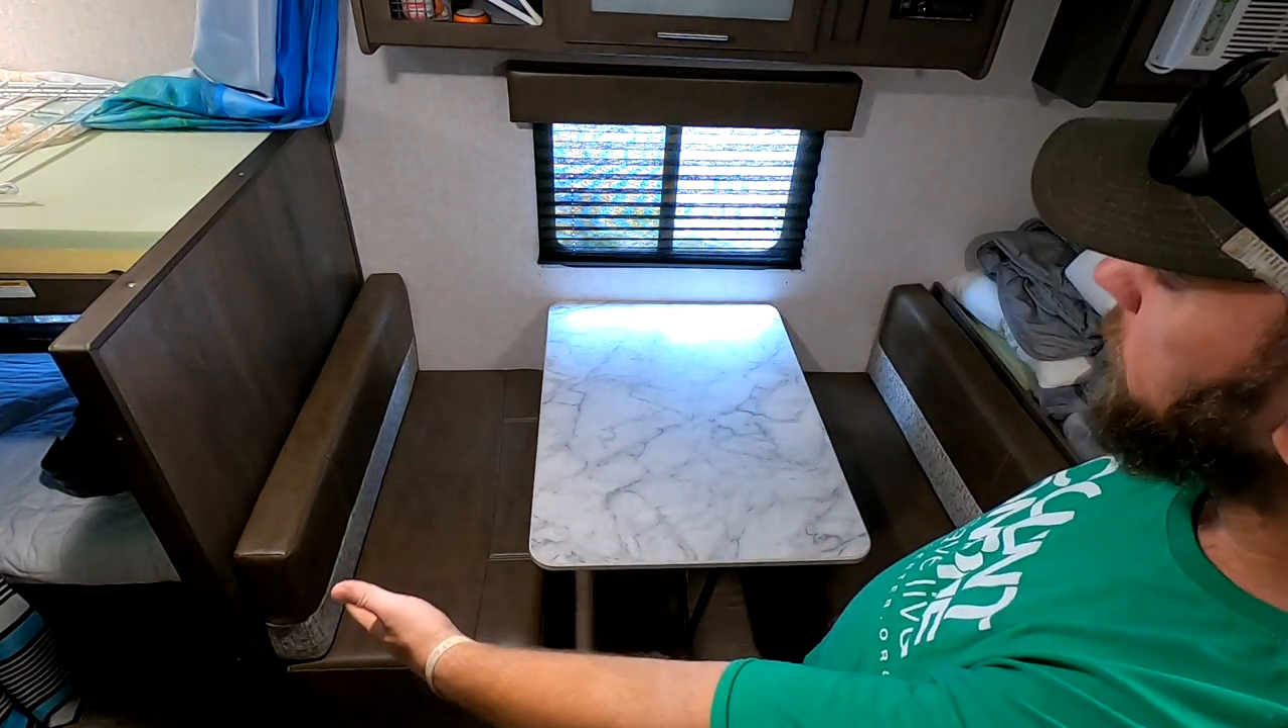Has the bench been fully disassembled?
No.